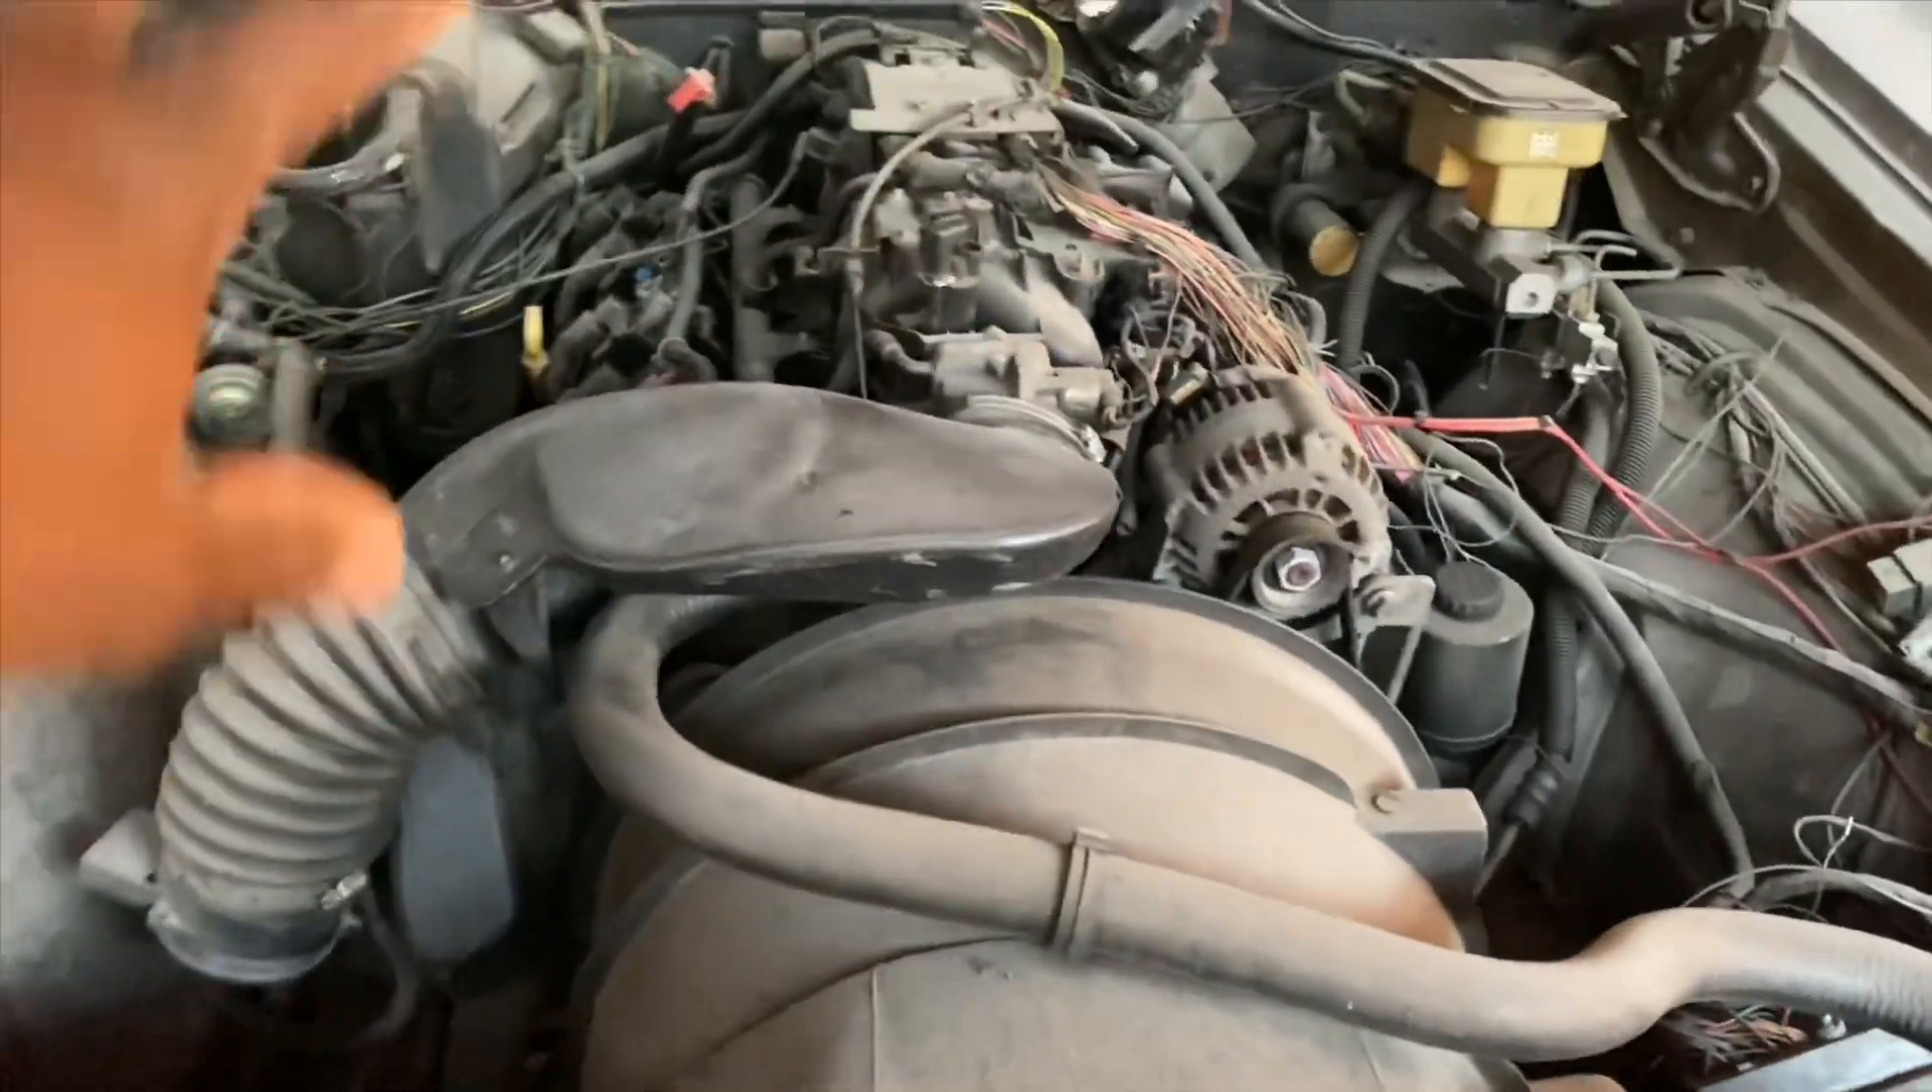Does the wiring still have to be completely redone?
Yes.